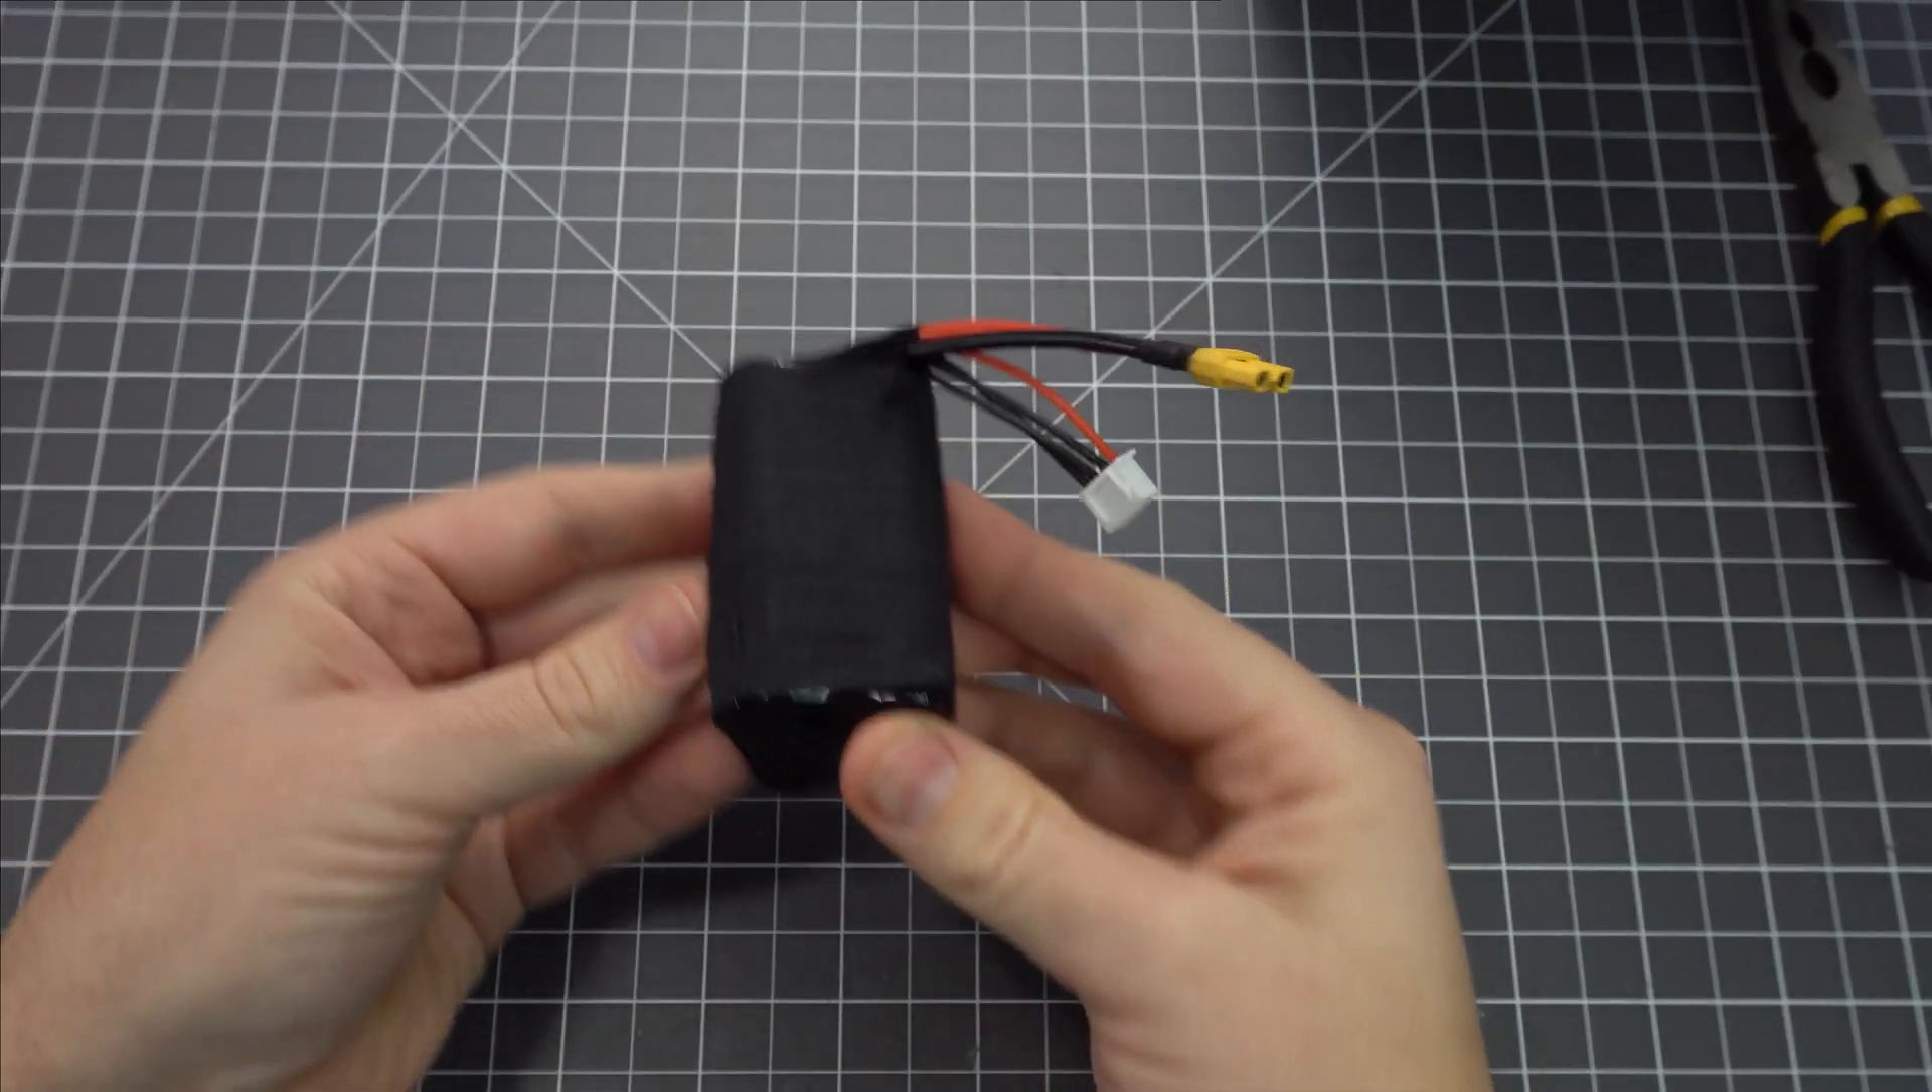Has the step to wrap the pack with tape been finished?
Yes.